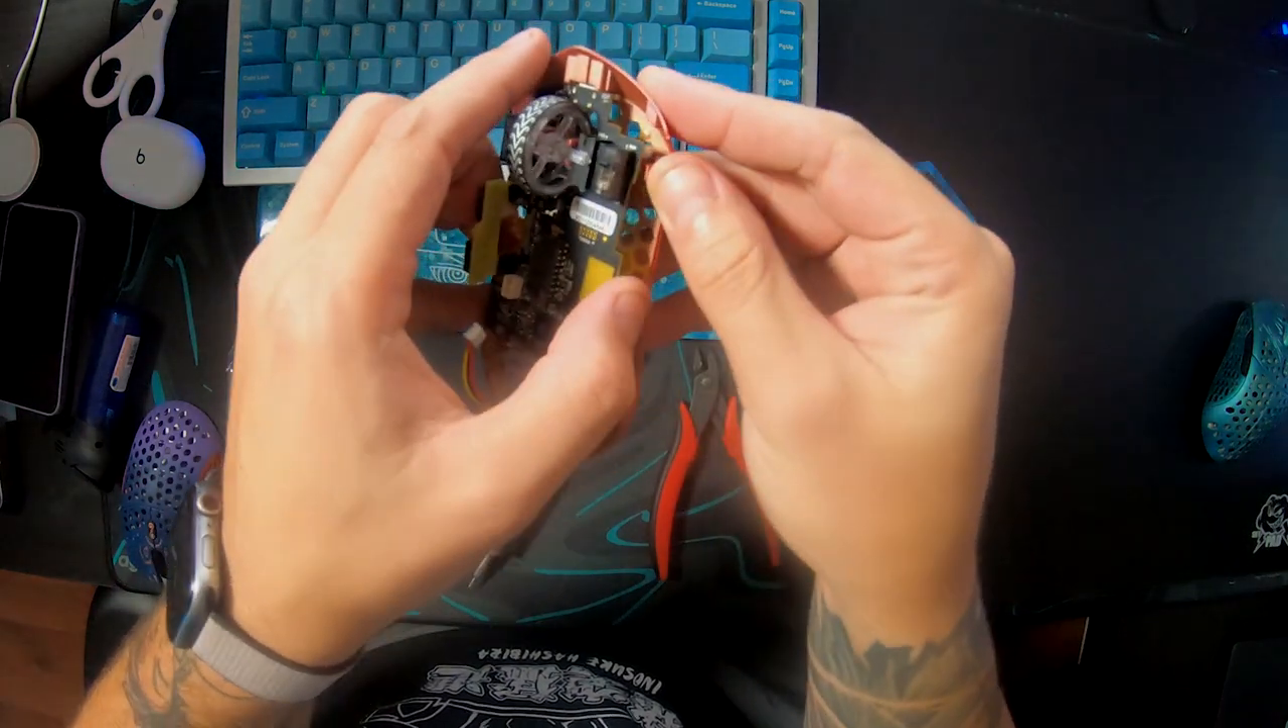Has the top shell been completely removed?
Yes.